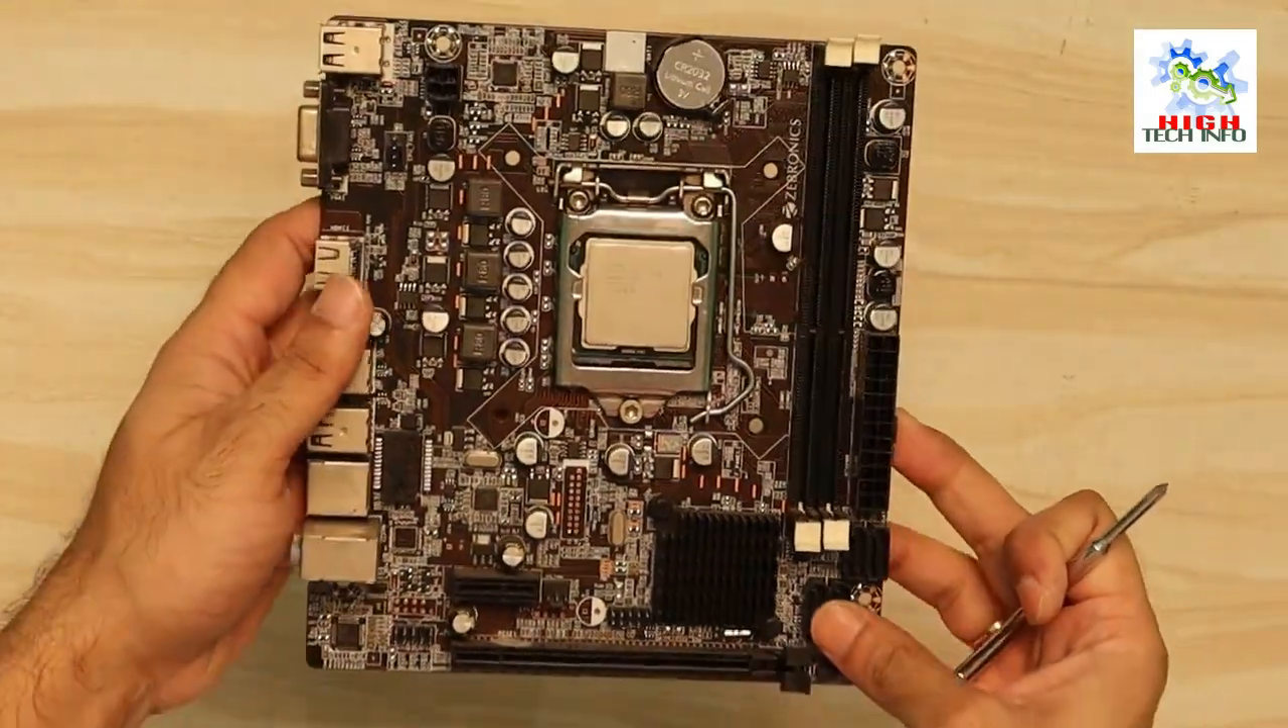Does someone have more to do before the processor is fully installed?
No.